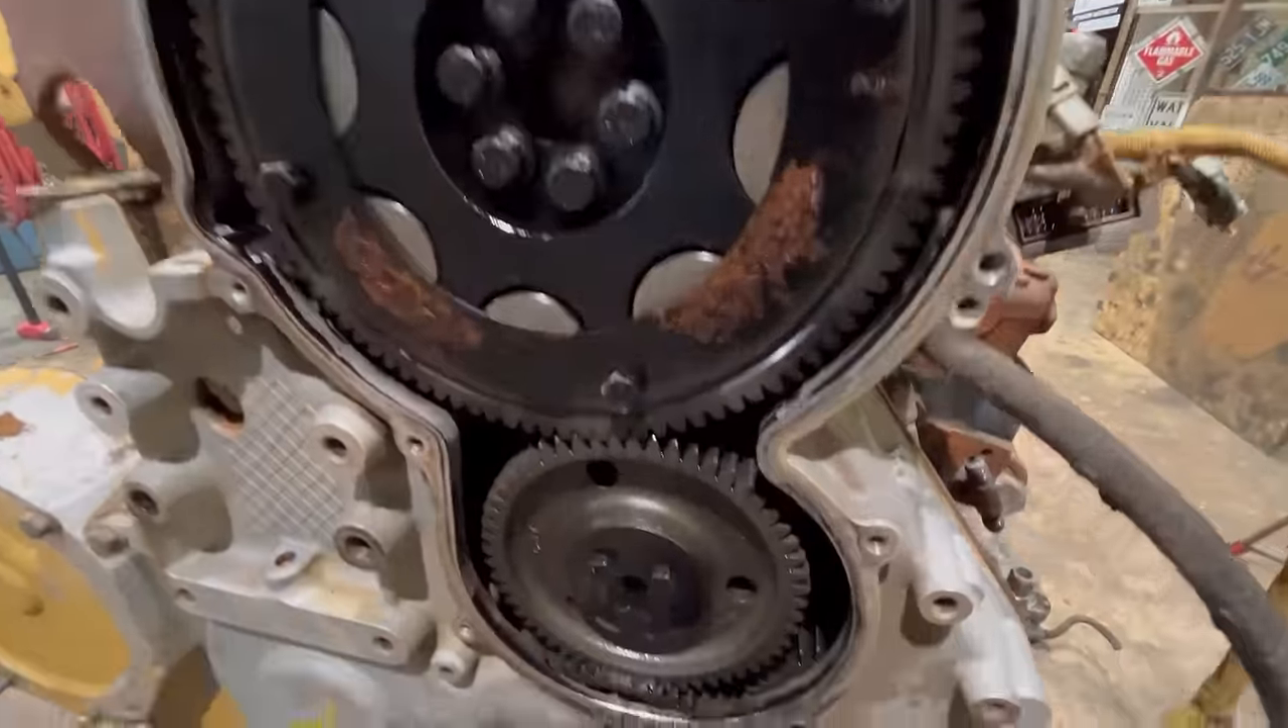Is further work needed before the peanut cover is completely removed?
No.